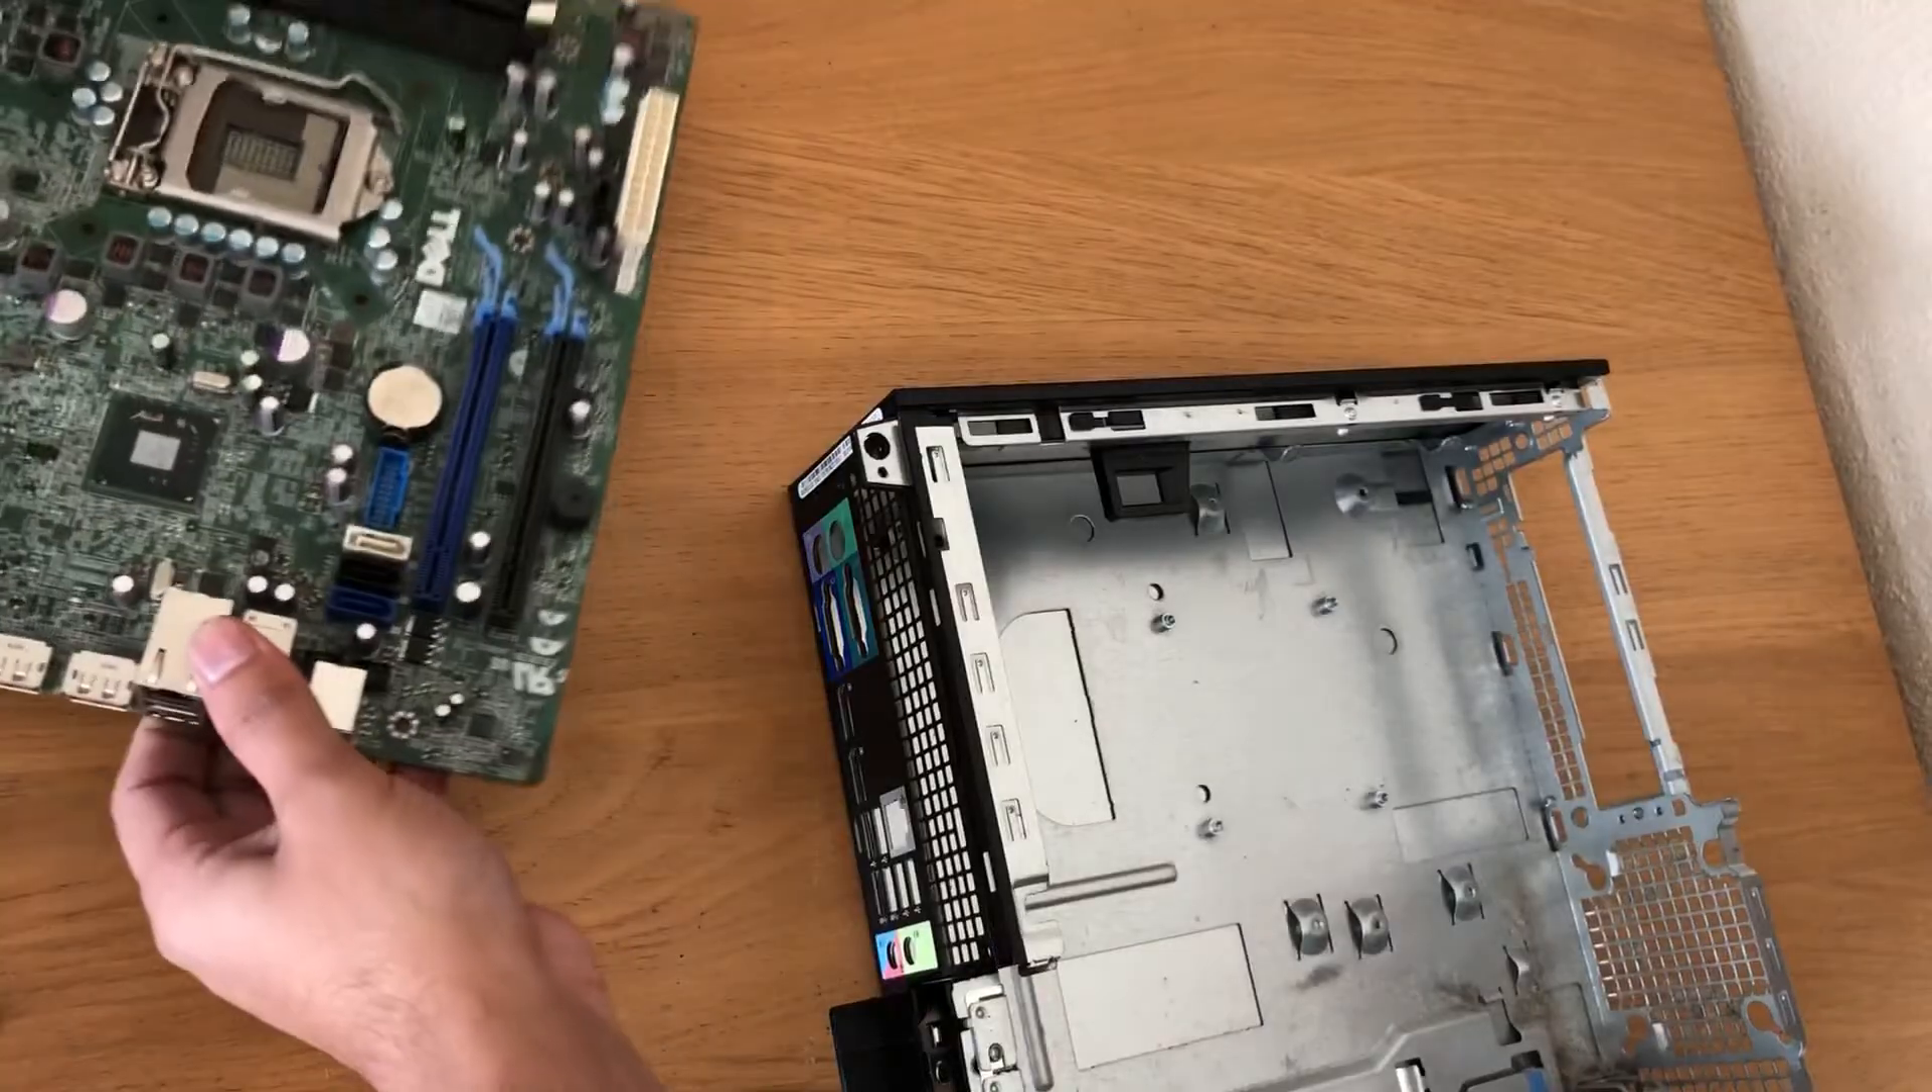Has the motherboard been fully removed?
Yes.